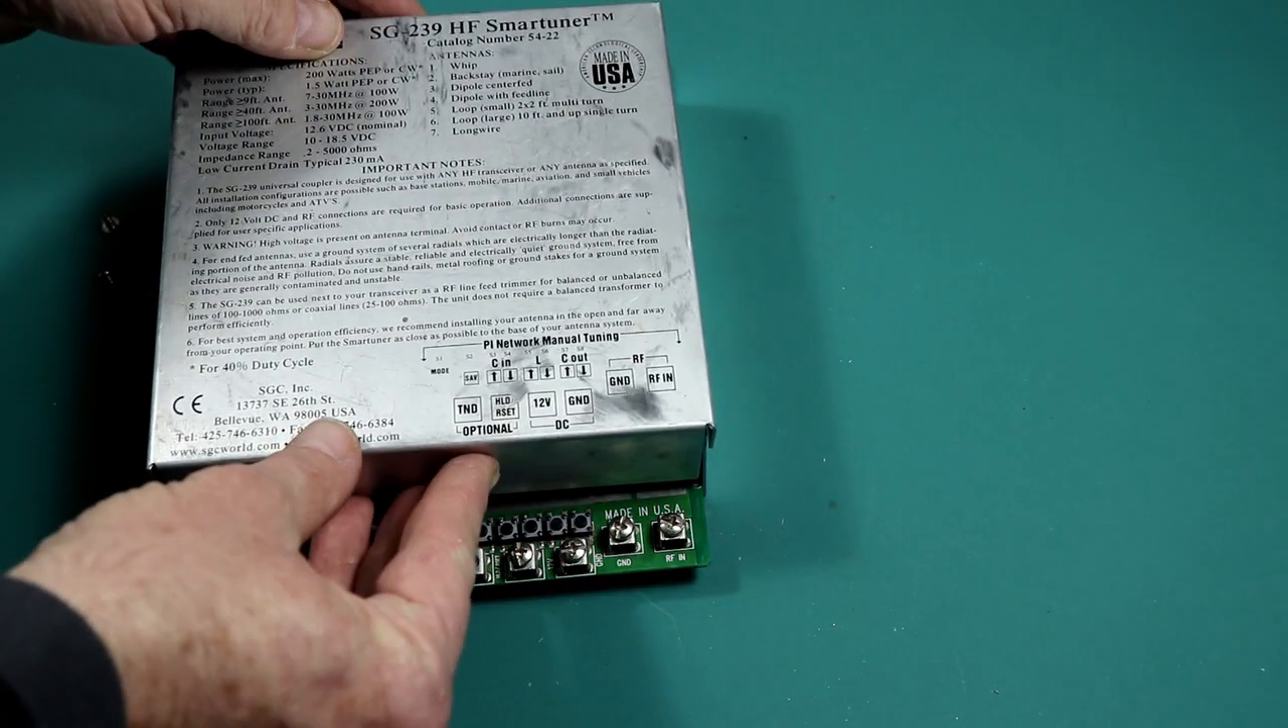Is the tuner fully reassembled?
No.